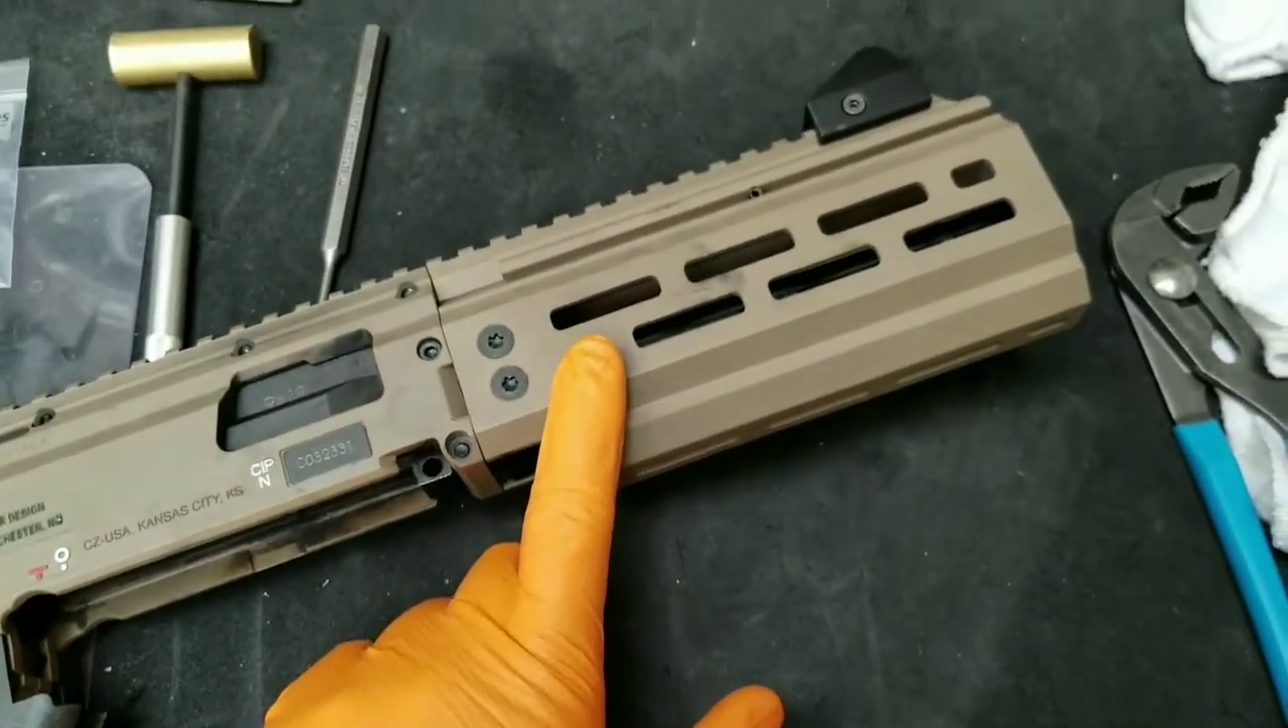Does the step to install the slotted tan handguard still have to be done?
No.